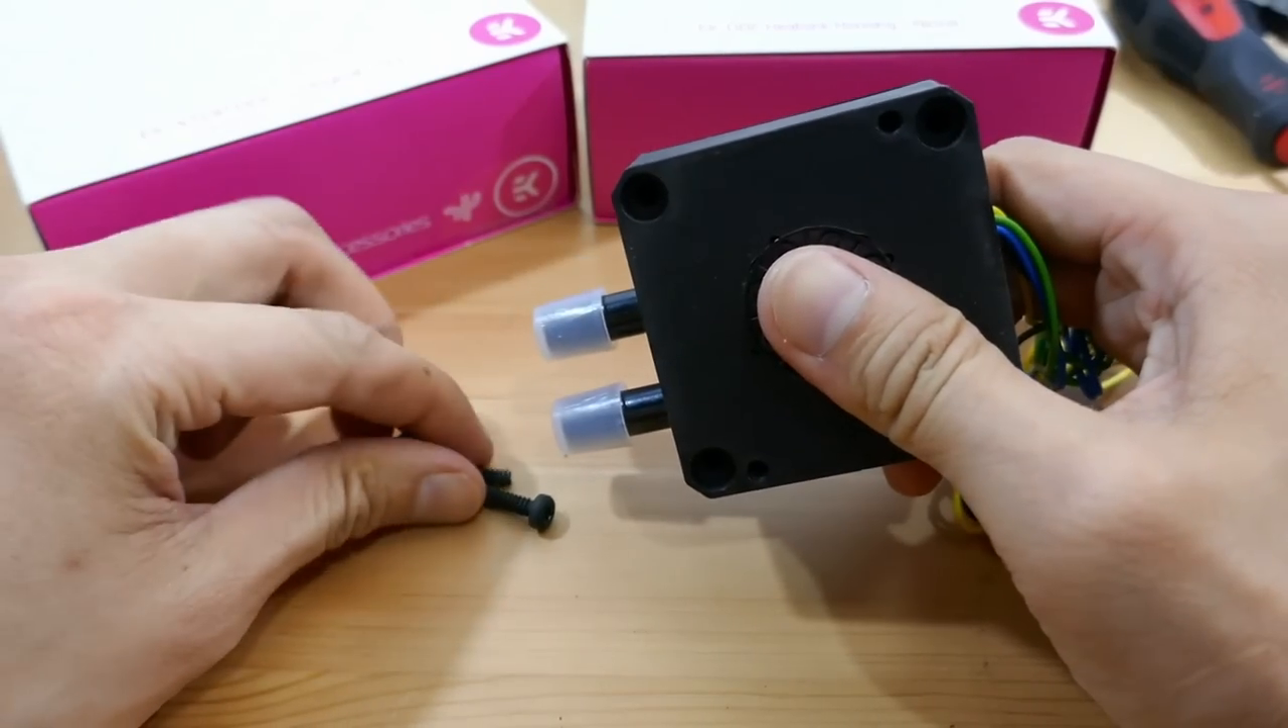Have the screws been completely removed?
Yes.